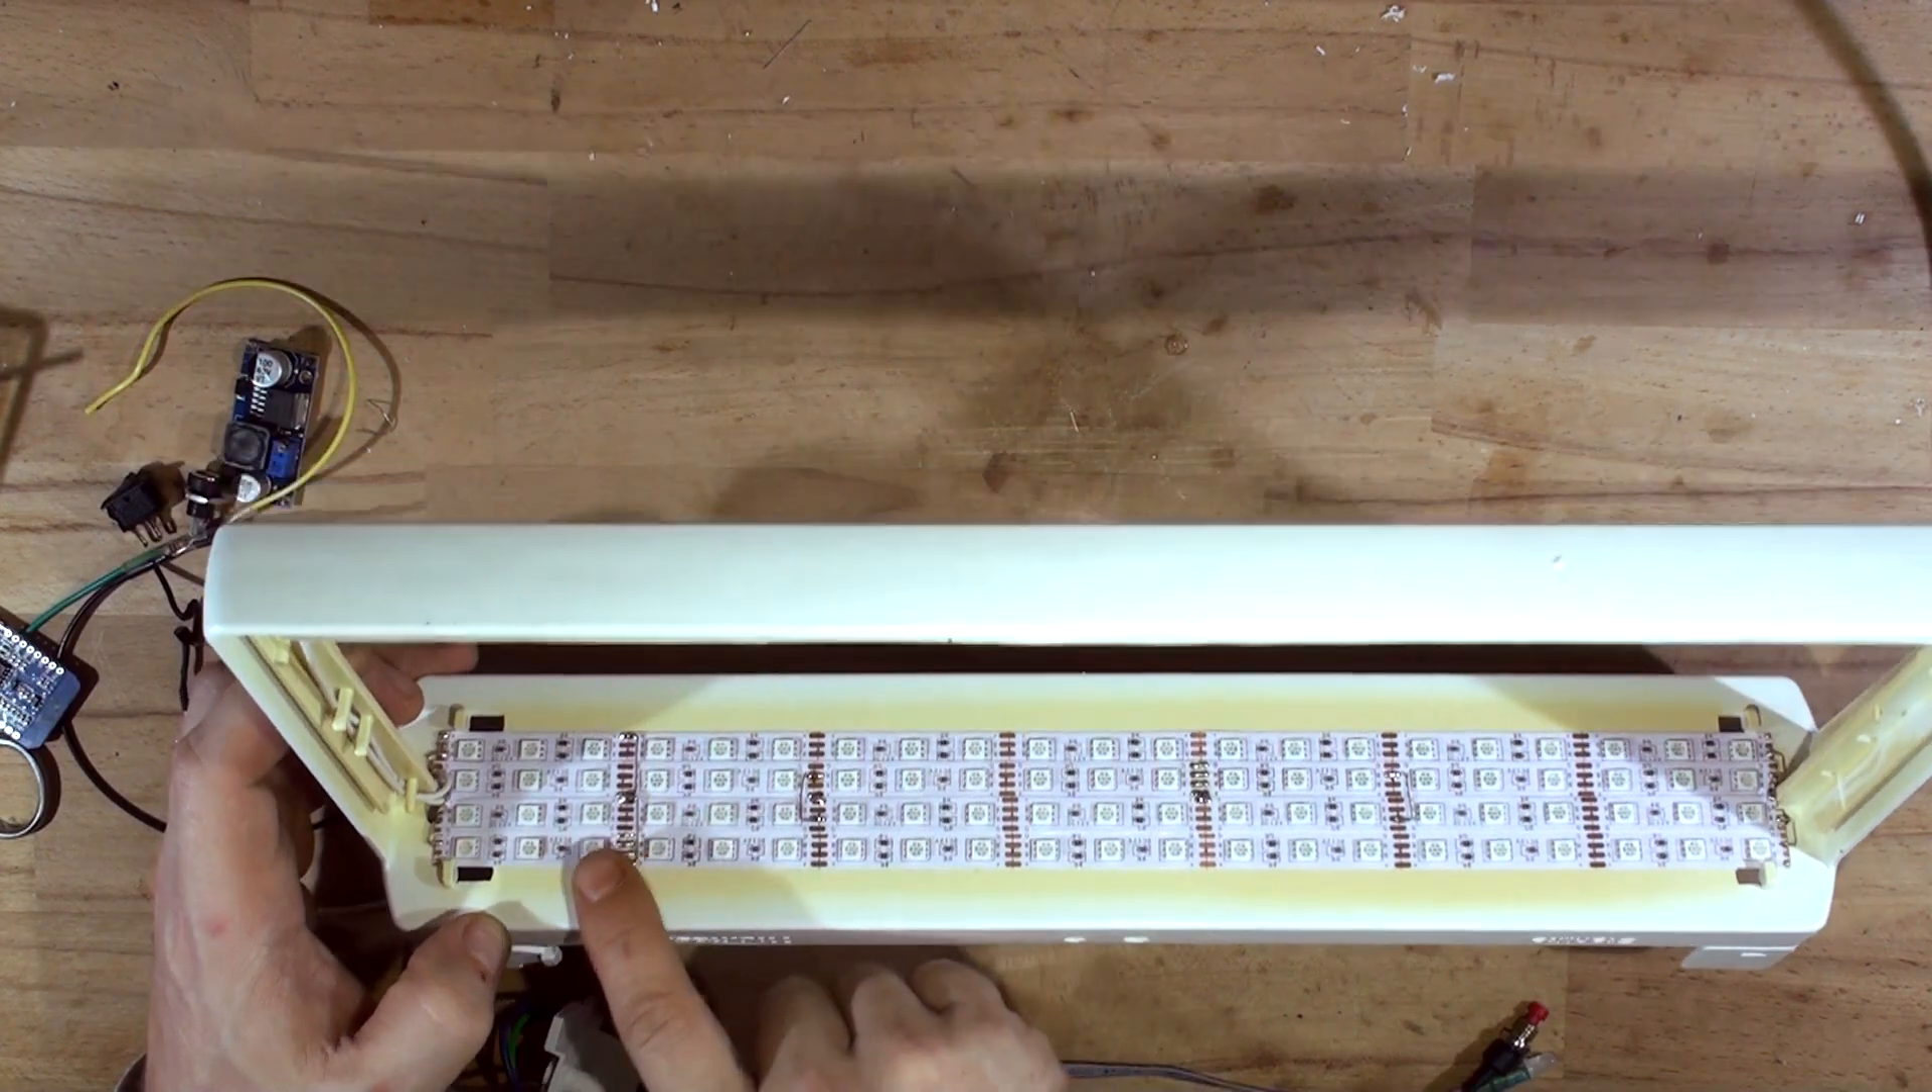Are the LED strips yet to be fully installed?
No.